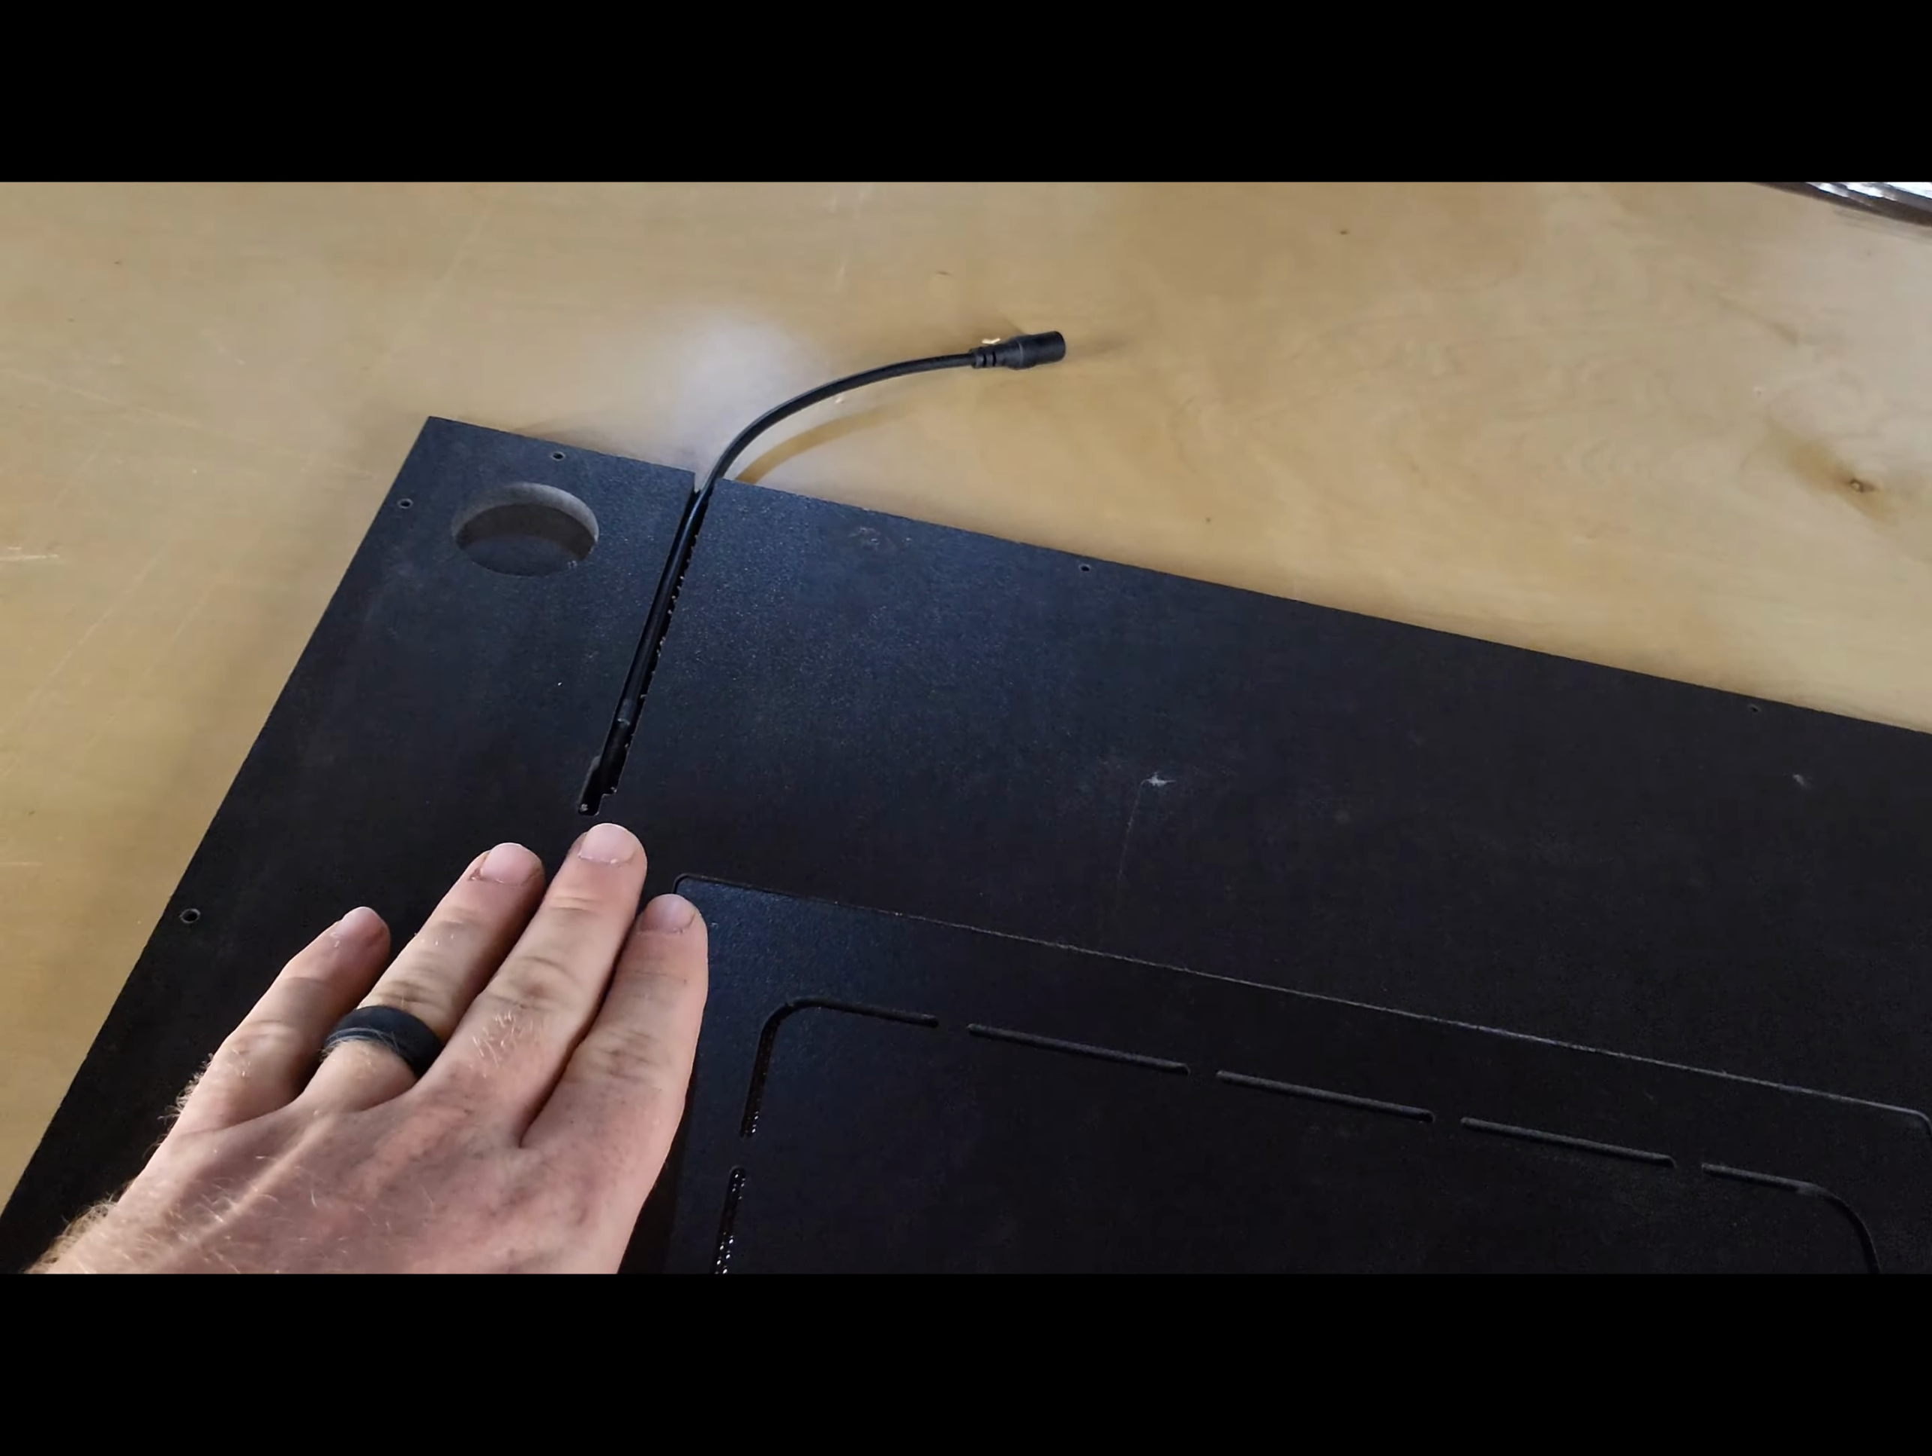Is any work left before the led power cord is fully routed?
No.